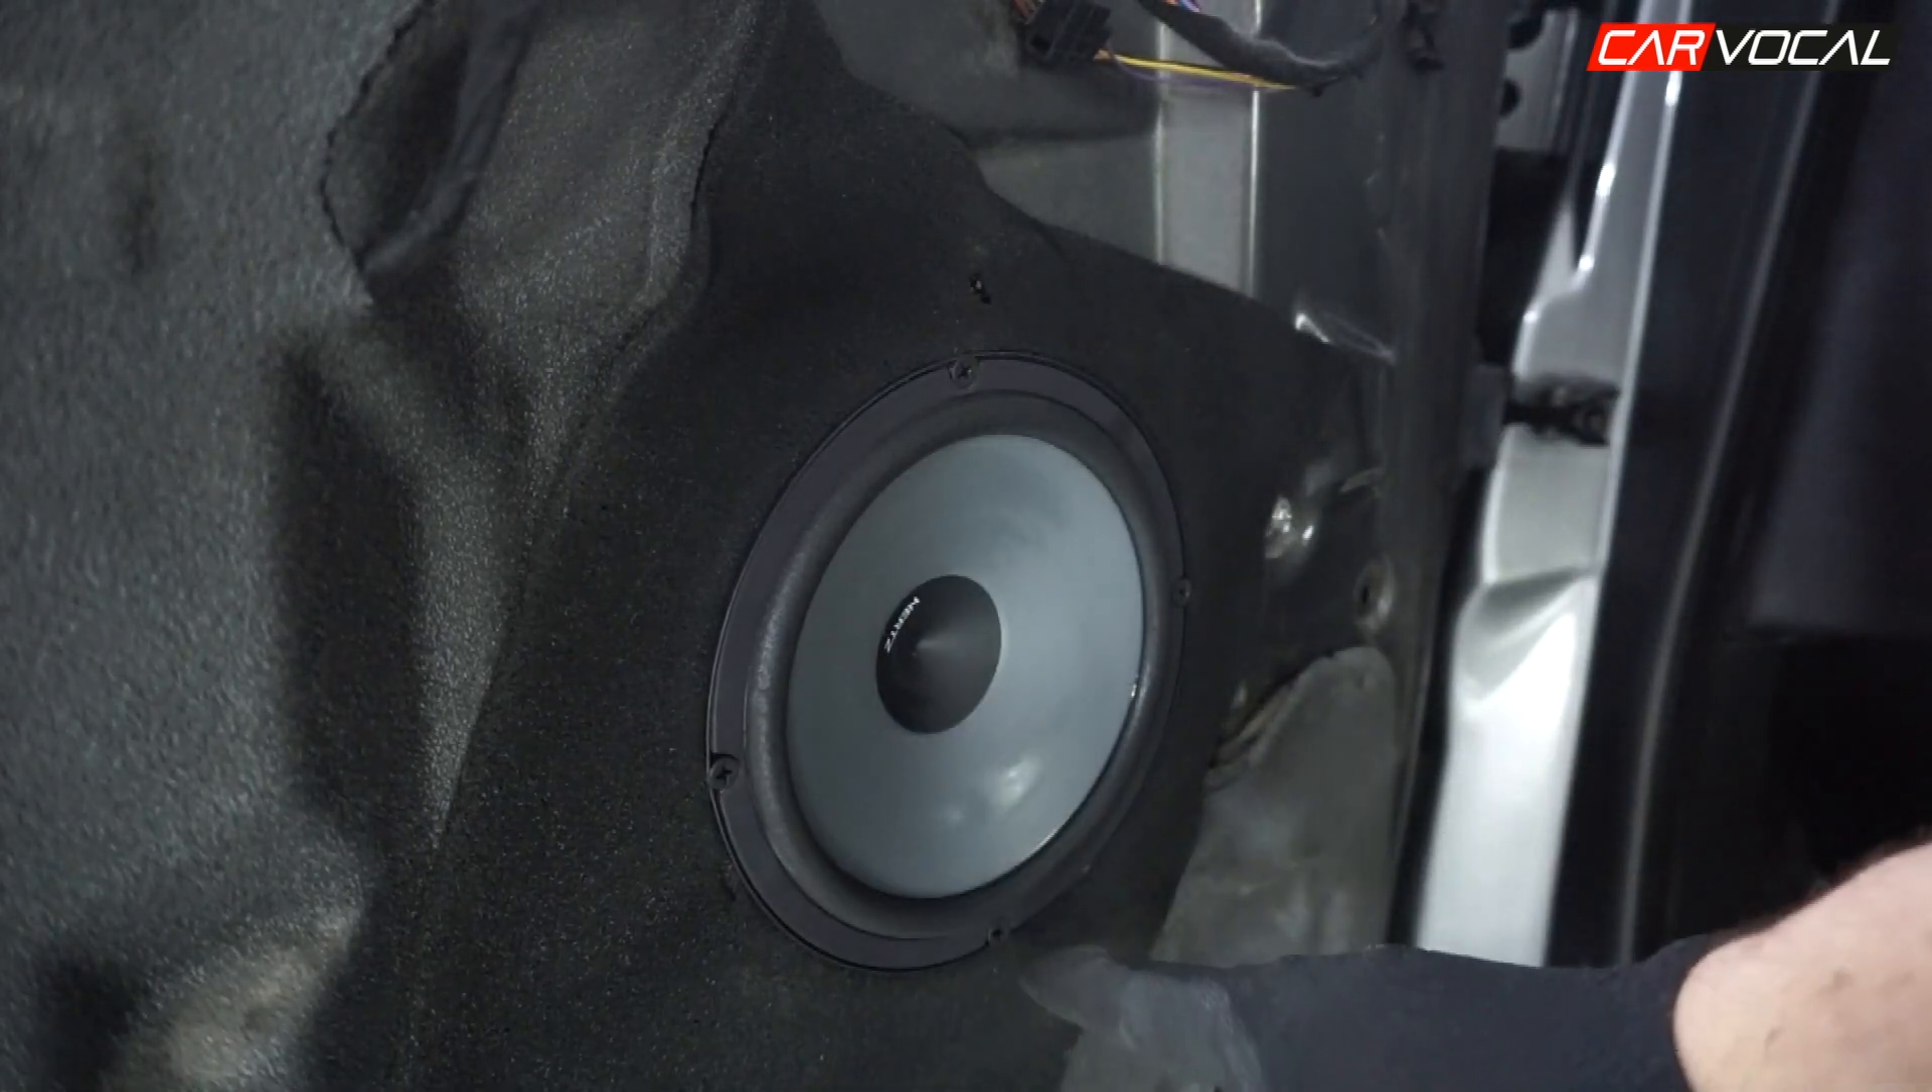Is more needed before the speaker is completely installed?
No.